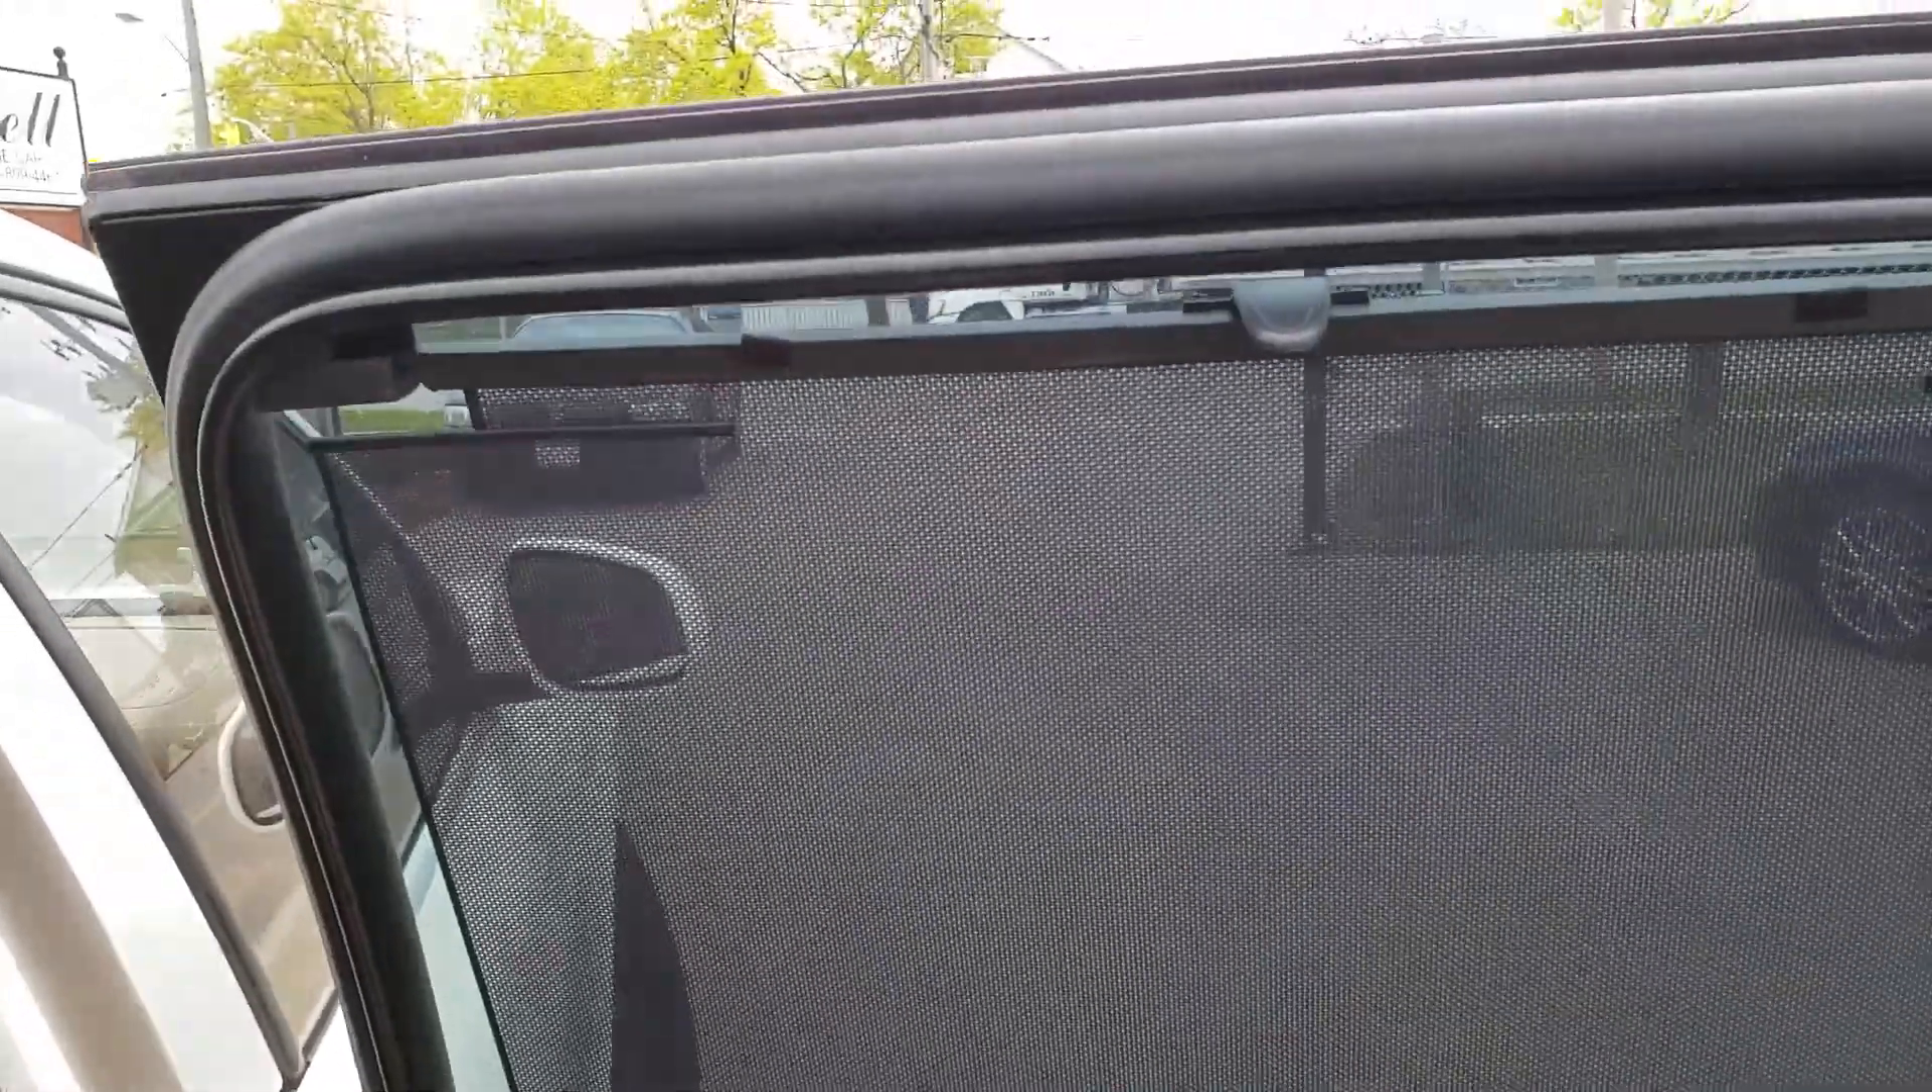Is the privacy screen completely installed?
Yes.